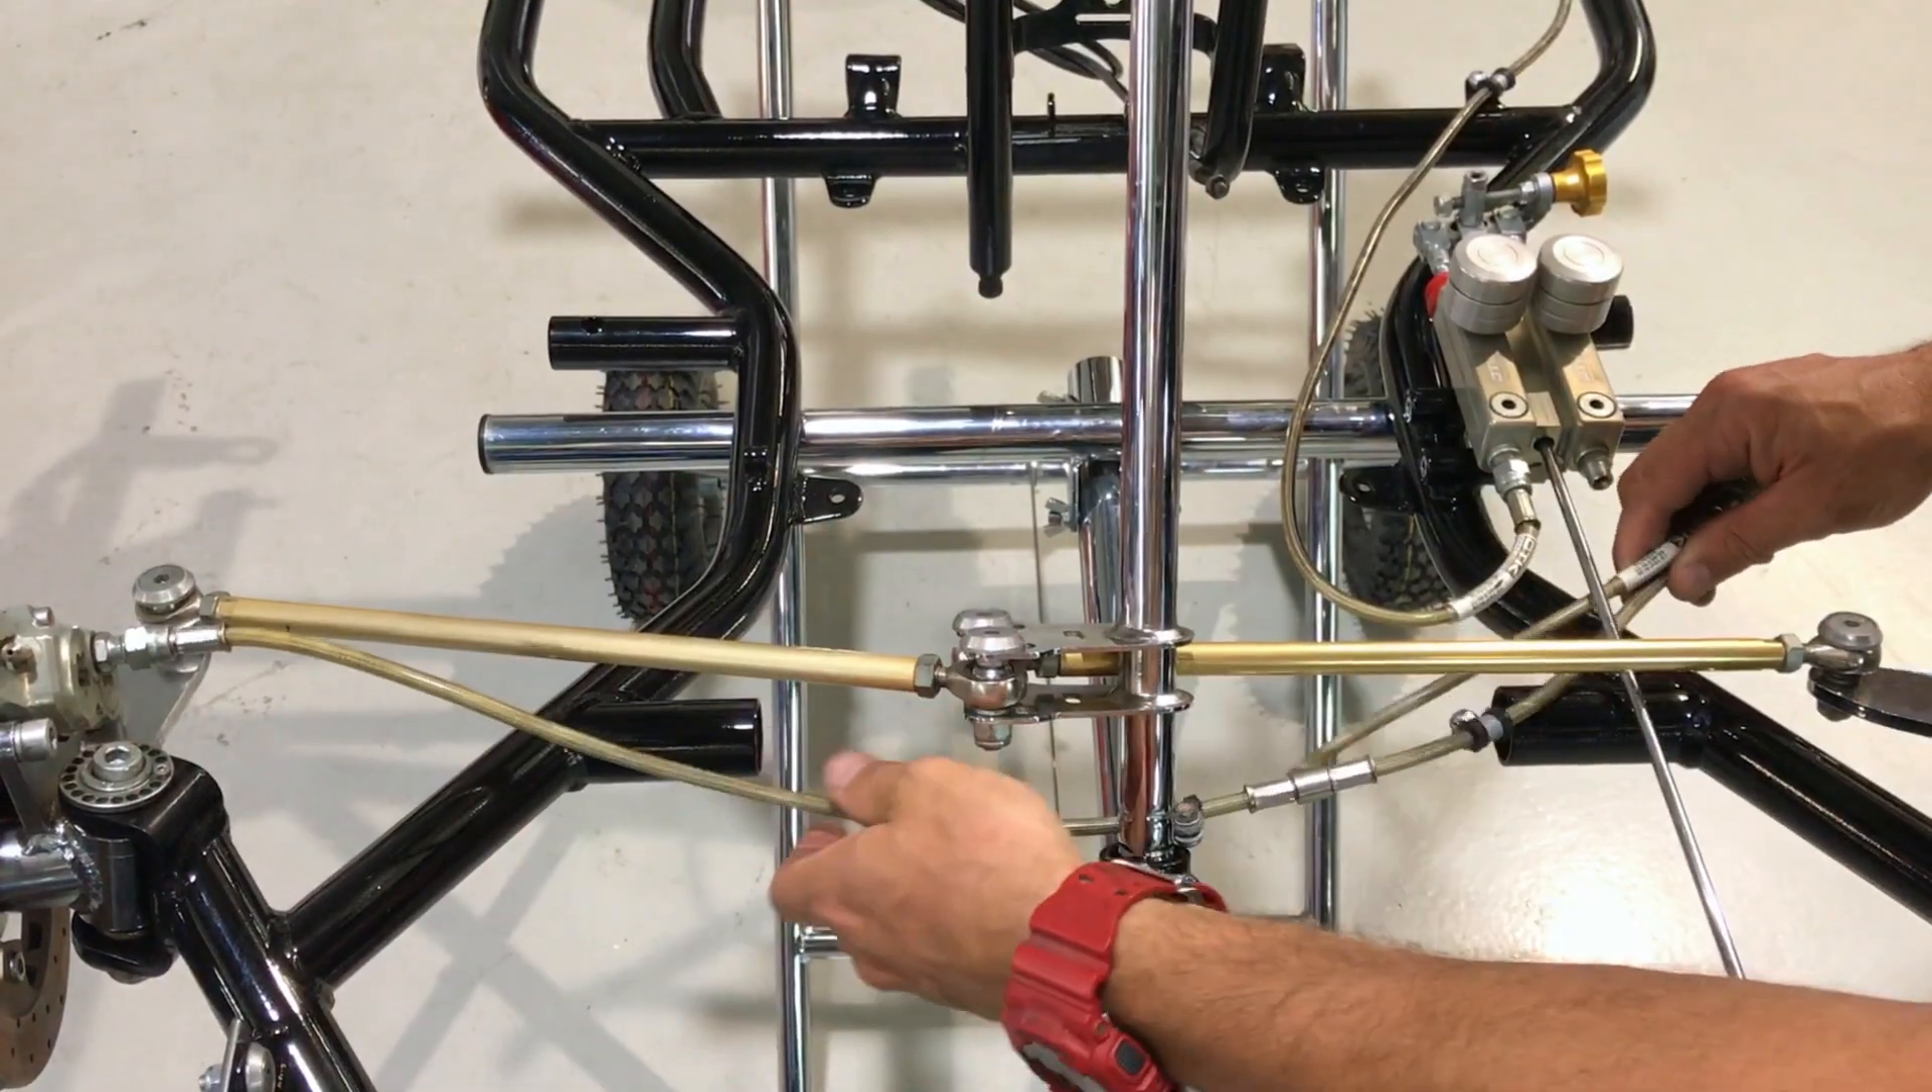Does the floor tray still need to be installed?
Yes.